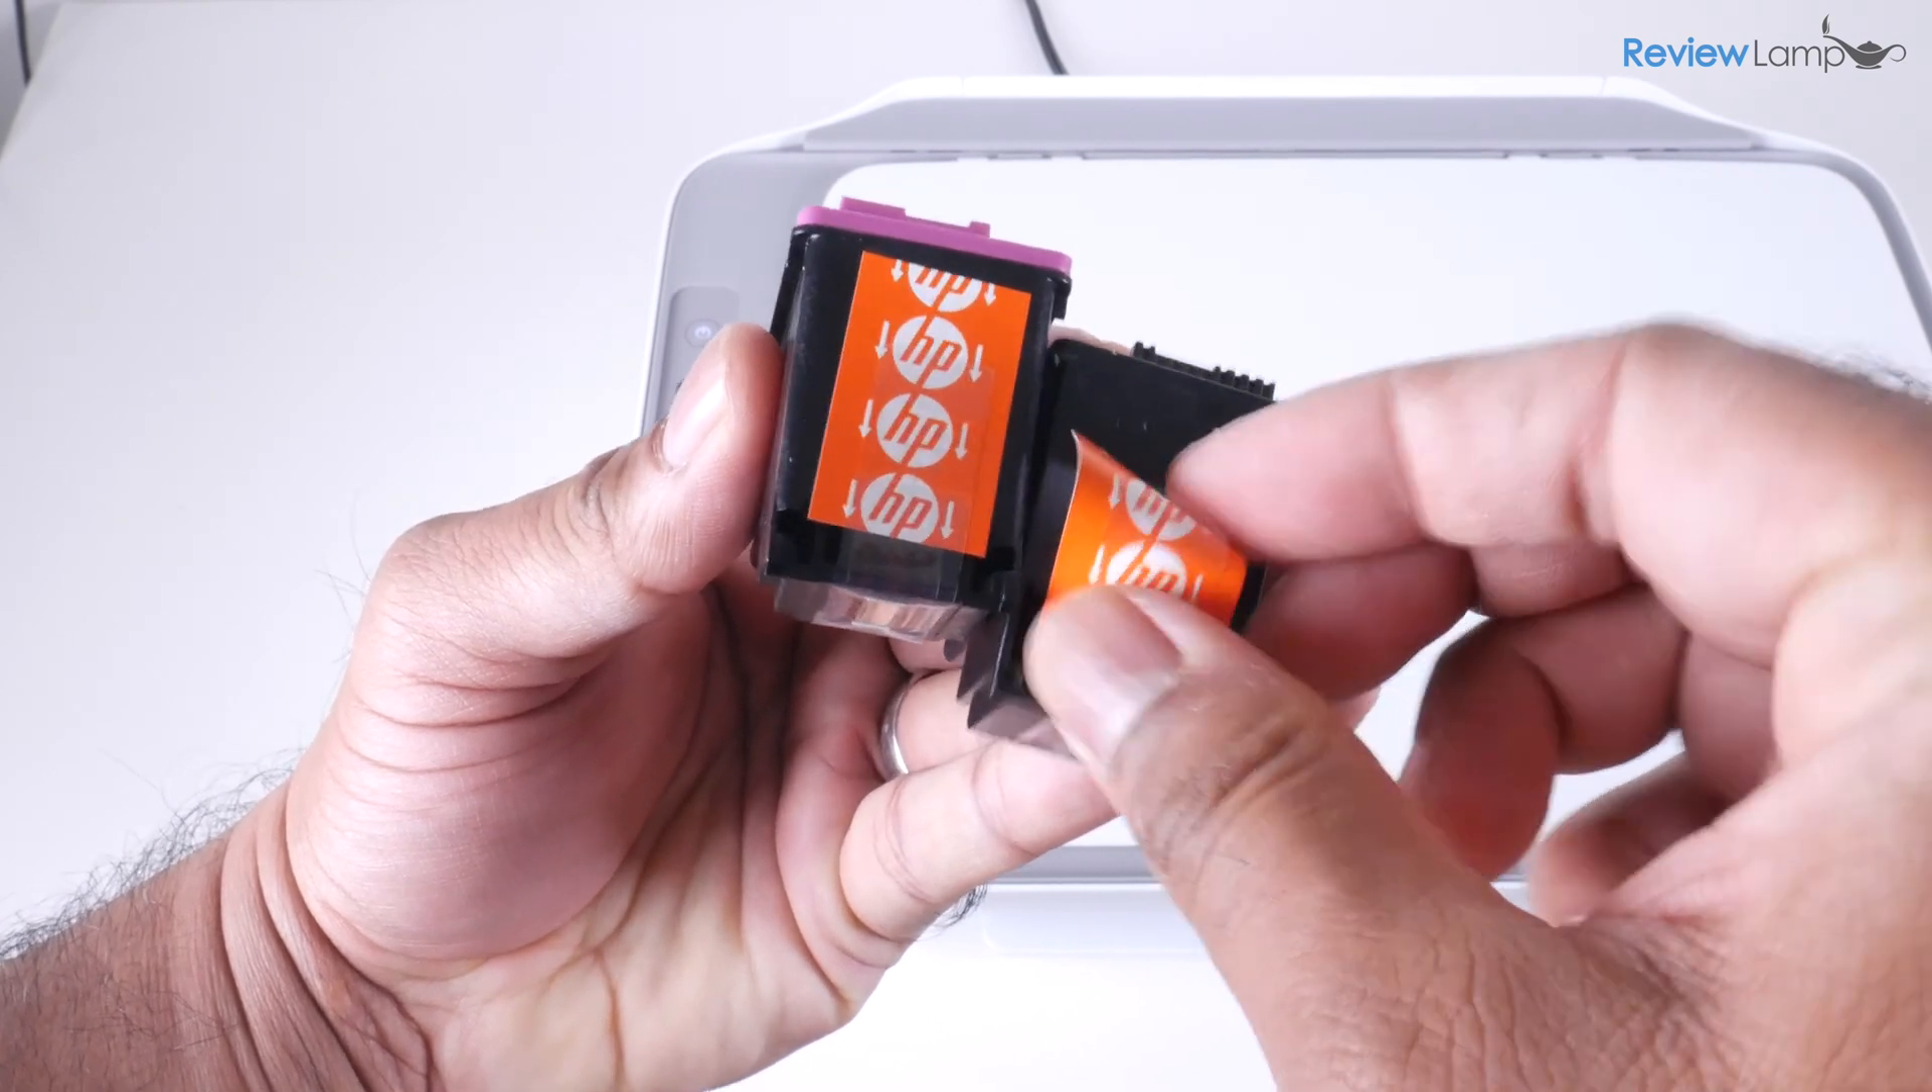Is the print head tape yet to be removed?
Yes.